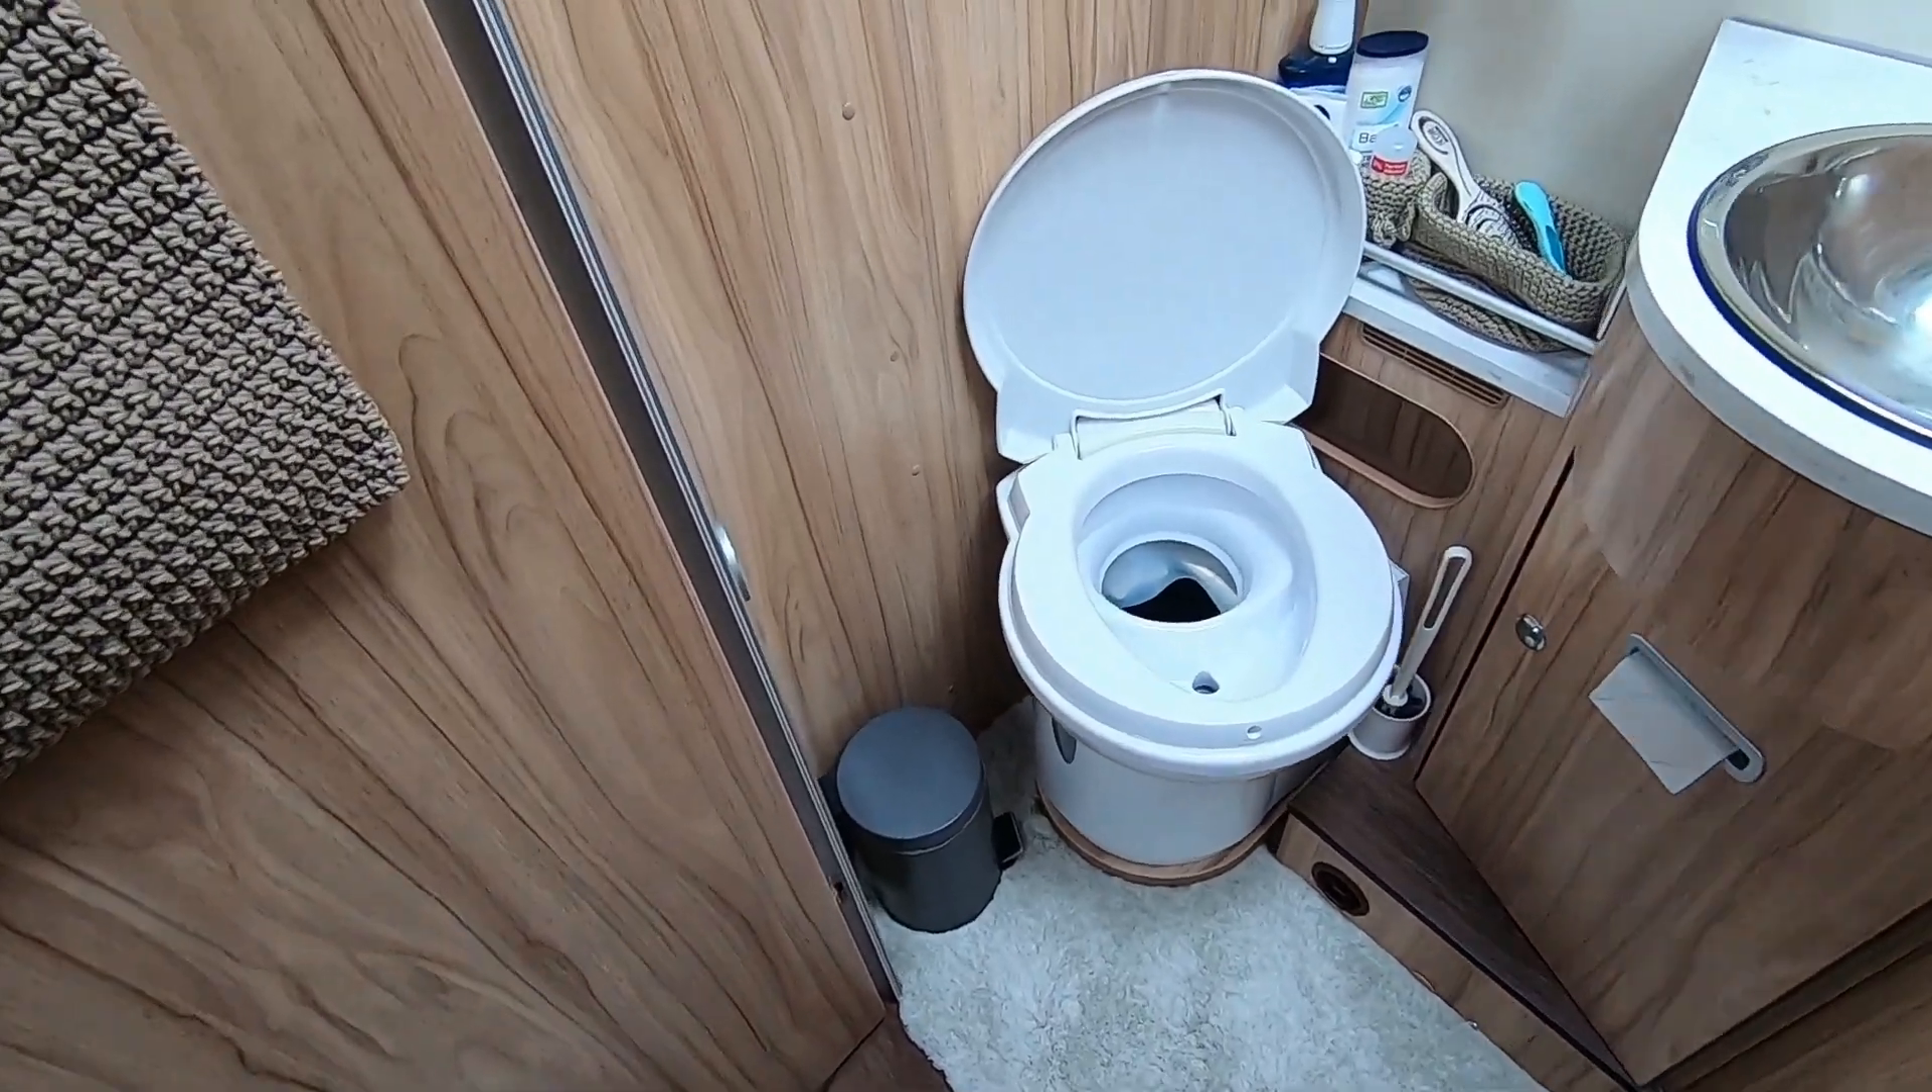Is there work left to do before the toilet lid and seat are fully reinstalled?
No.